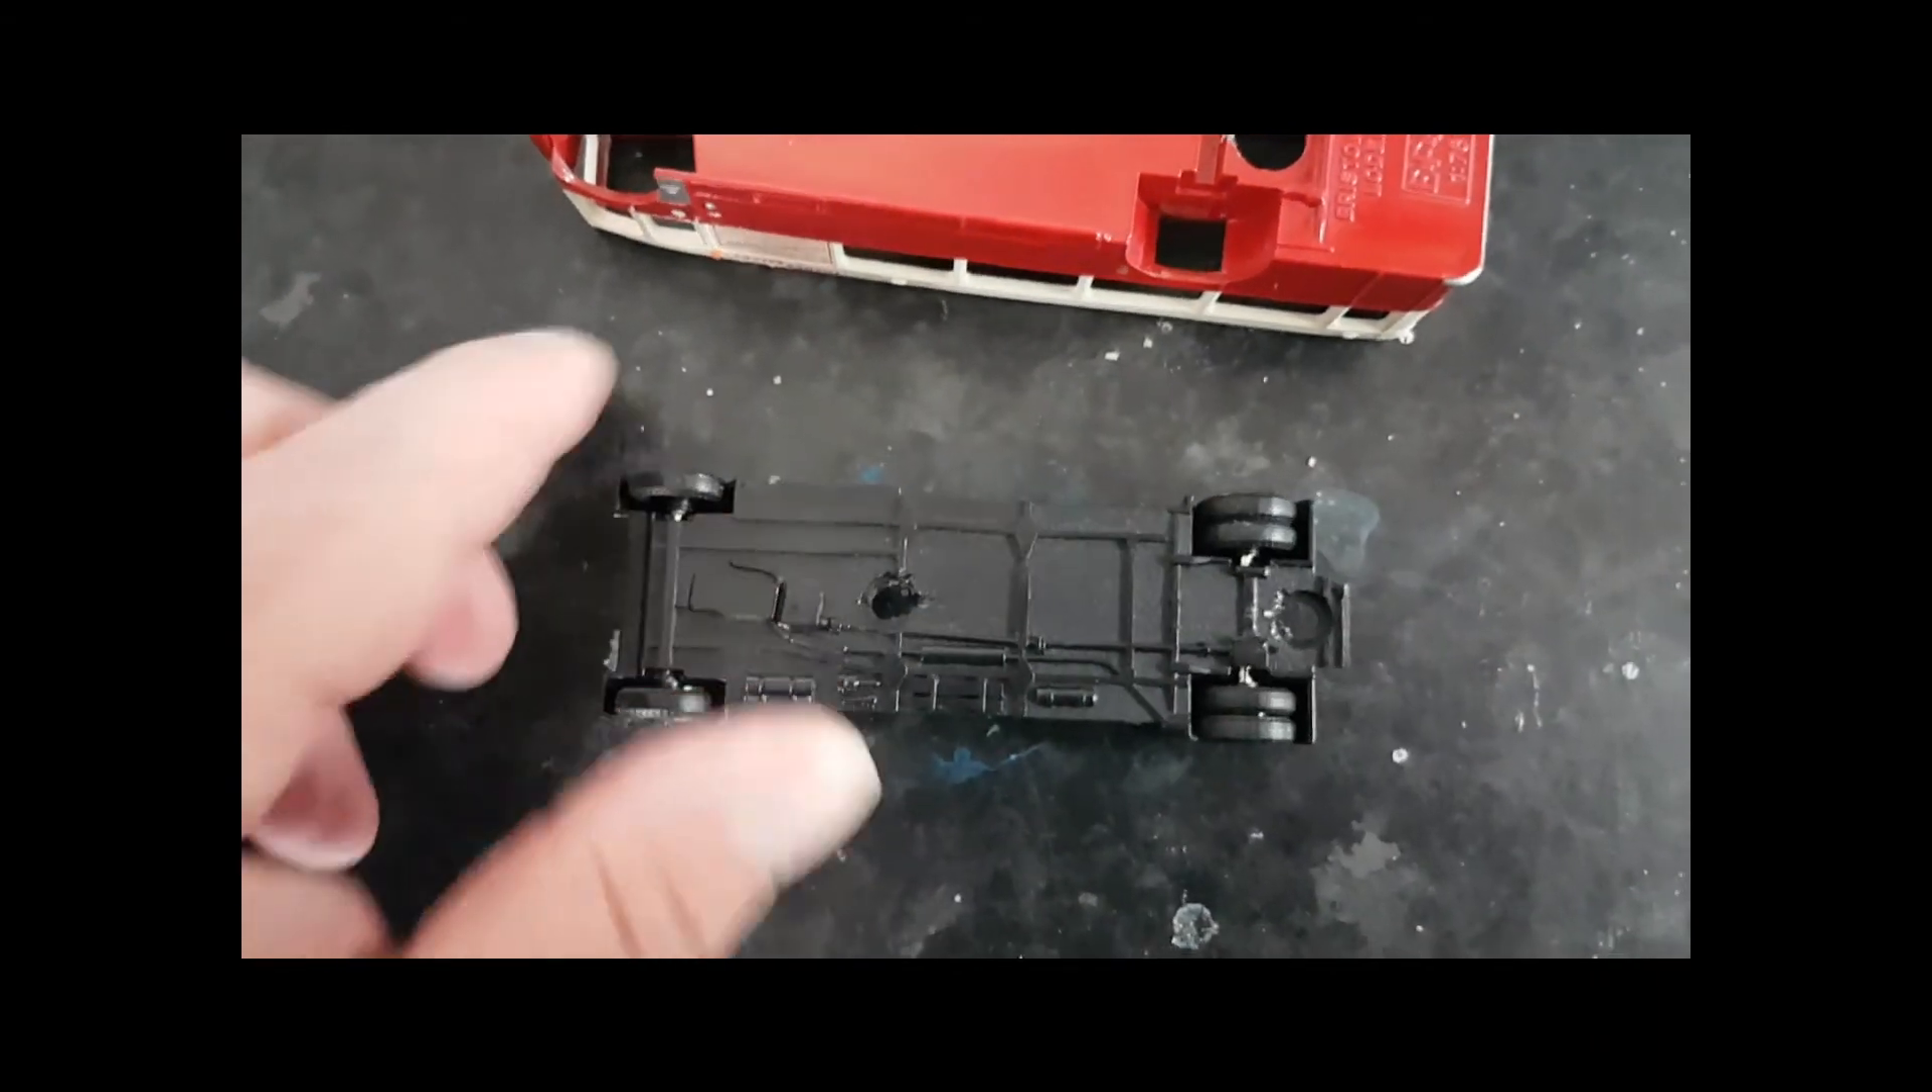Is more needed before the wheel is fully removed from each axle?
Yes.